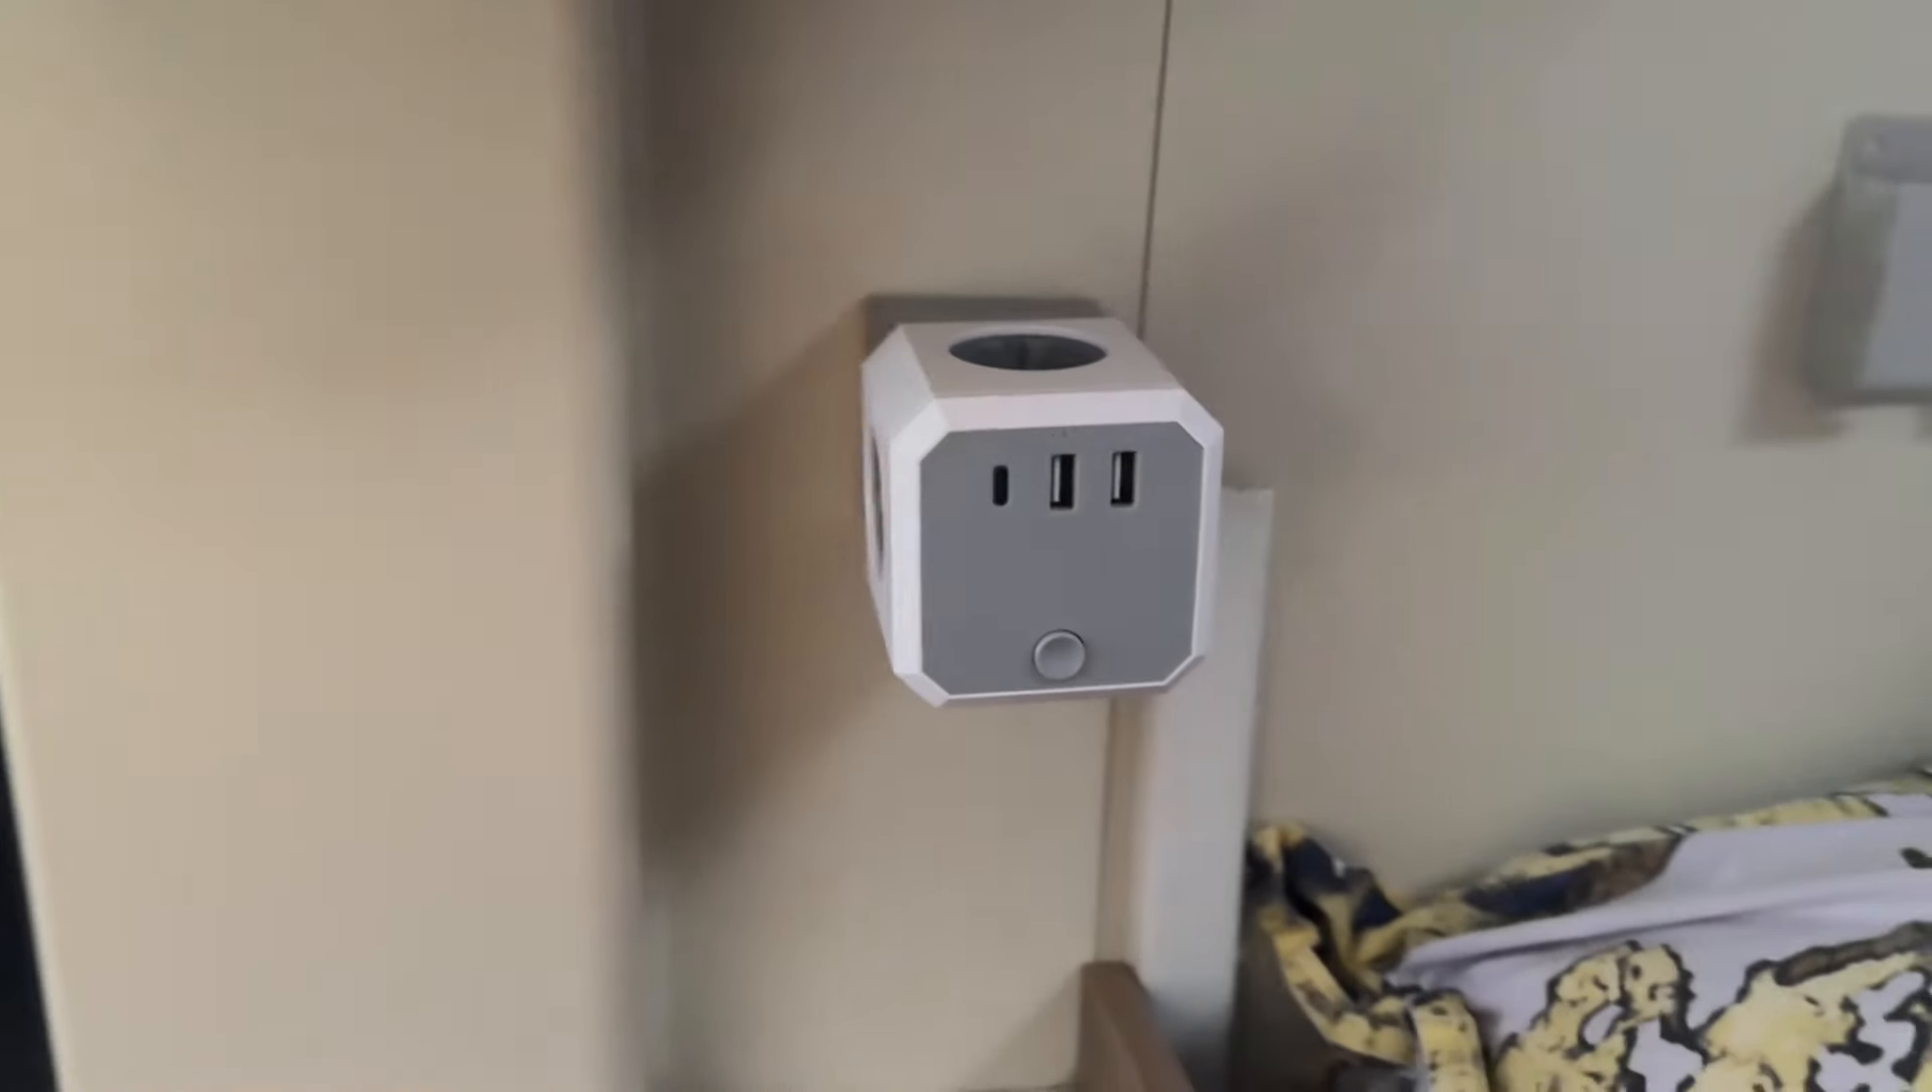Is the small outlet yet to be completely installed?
No.